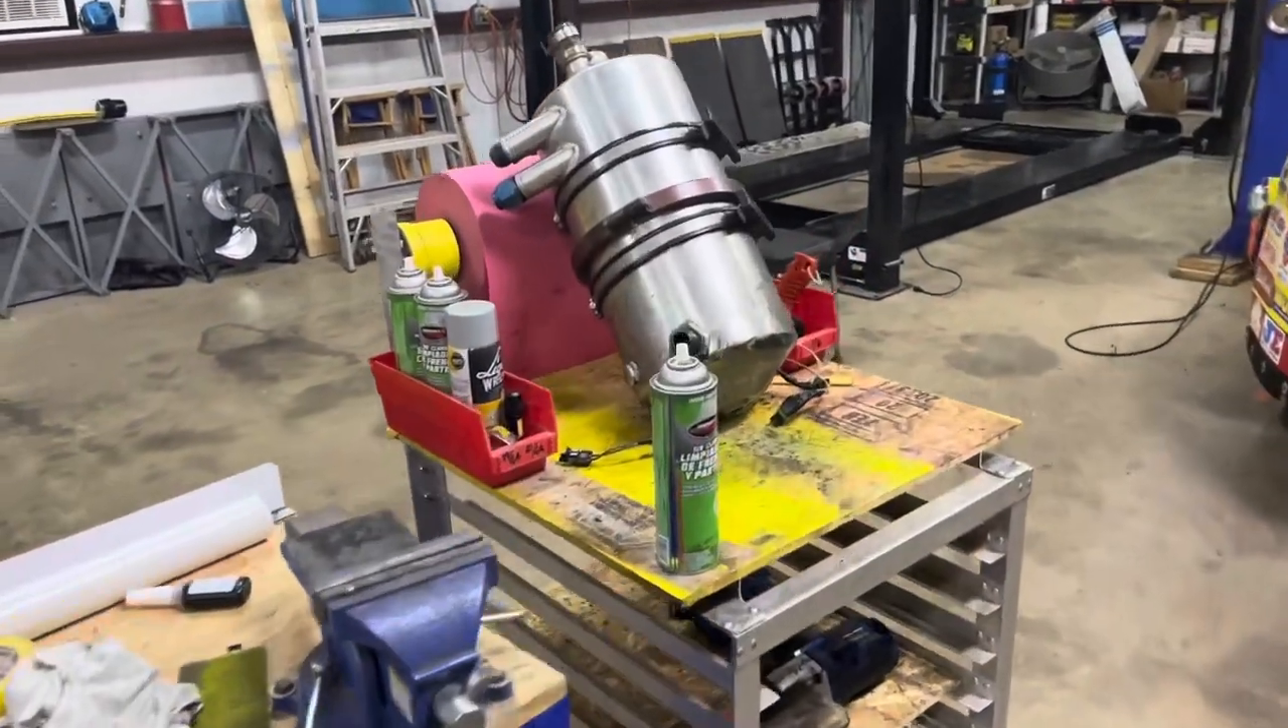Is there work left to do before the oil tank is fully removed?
No.